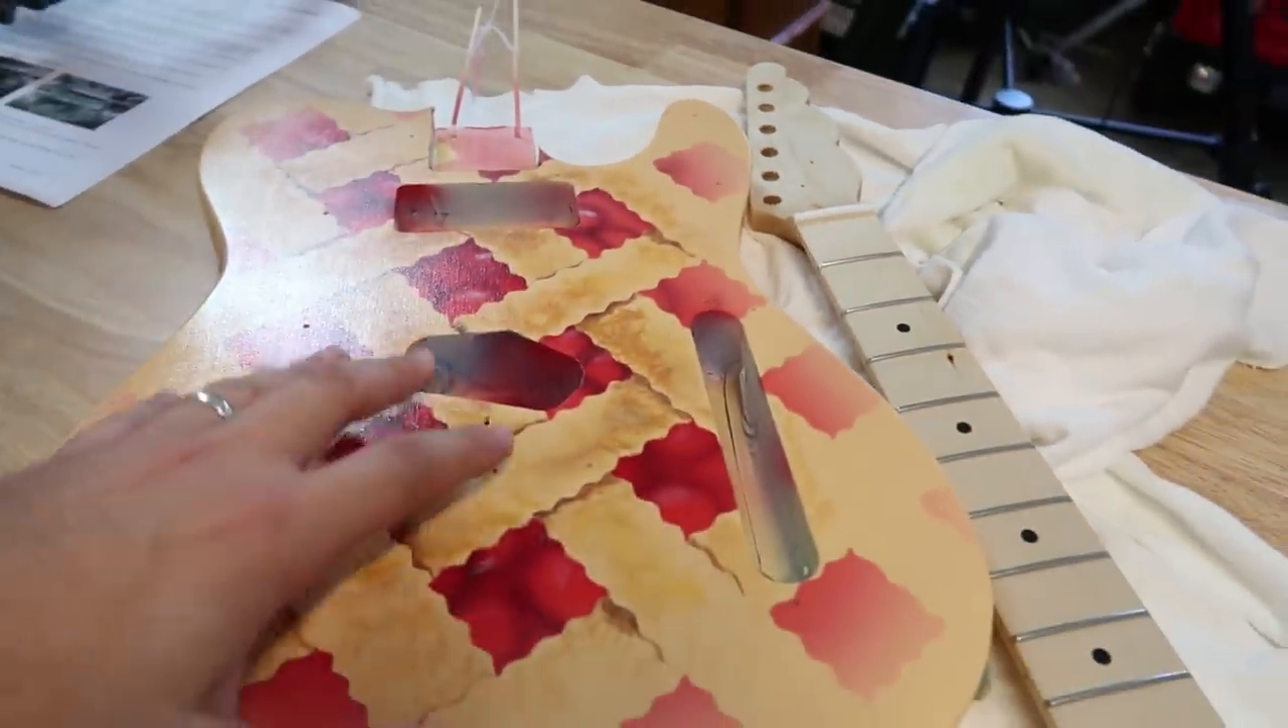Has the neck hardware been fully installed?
No.